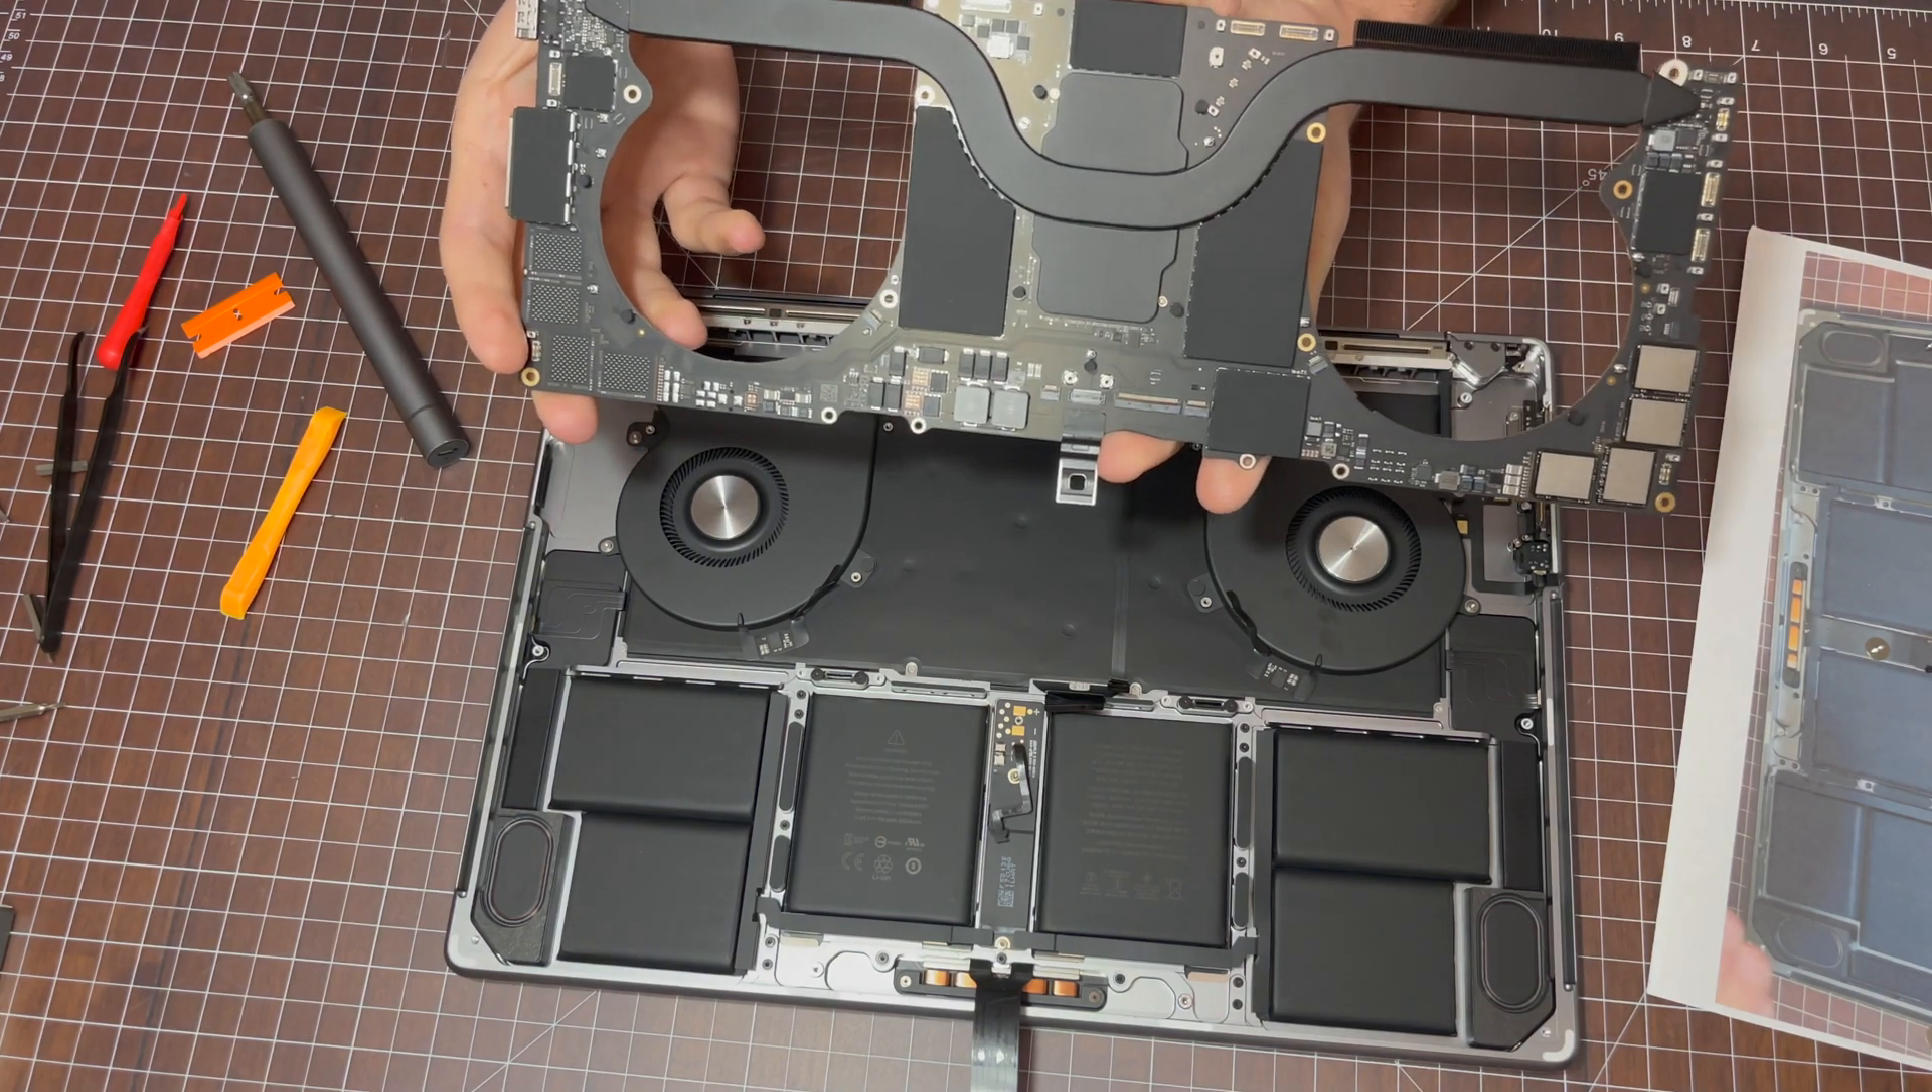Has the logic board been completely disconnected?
Yes.